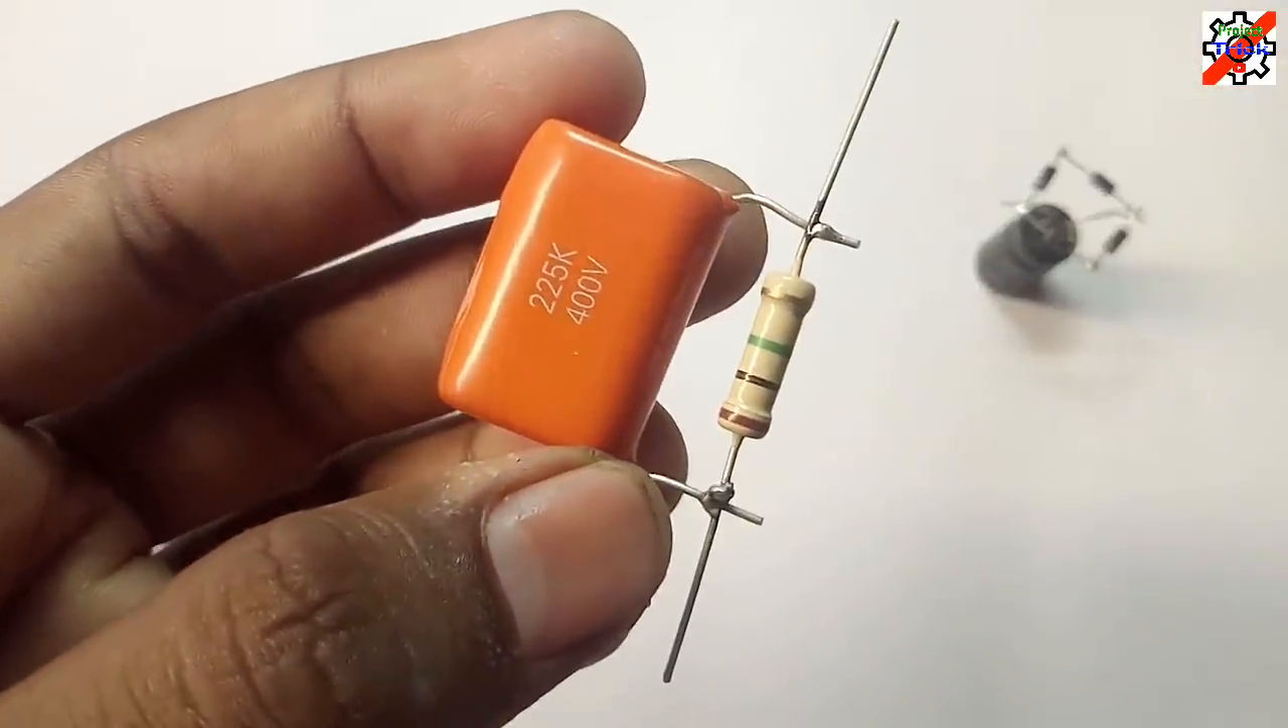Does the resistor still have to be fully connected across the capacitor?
No.